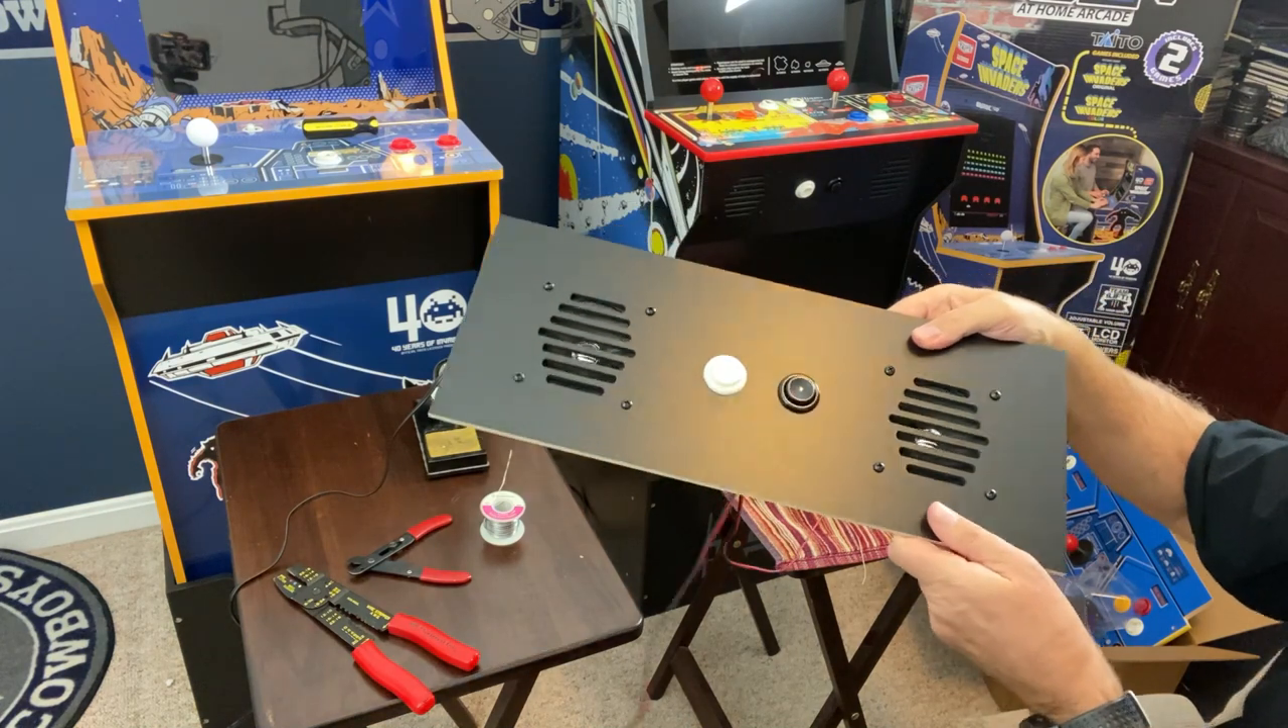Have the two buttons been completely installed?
Yes.